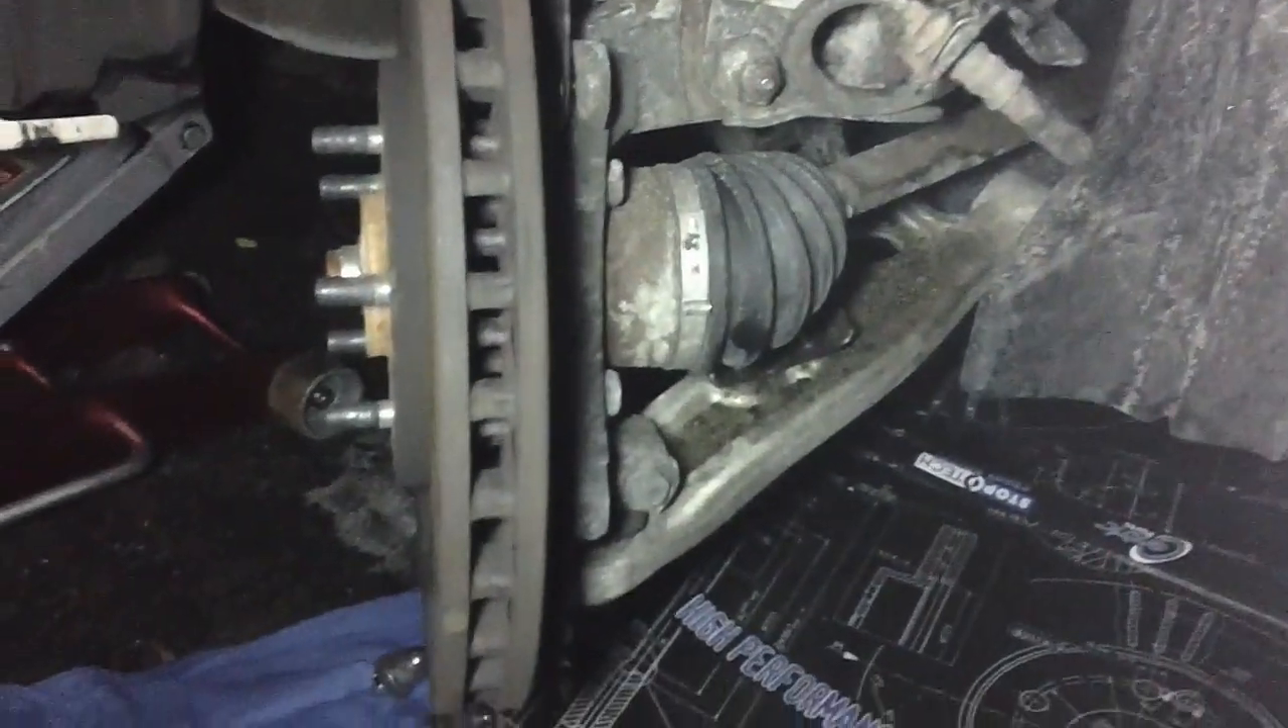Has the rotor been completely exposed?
Yes.